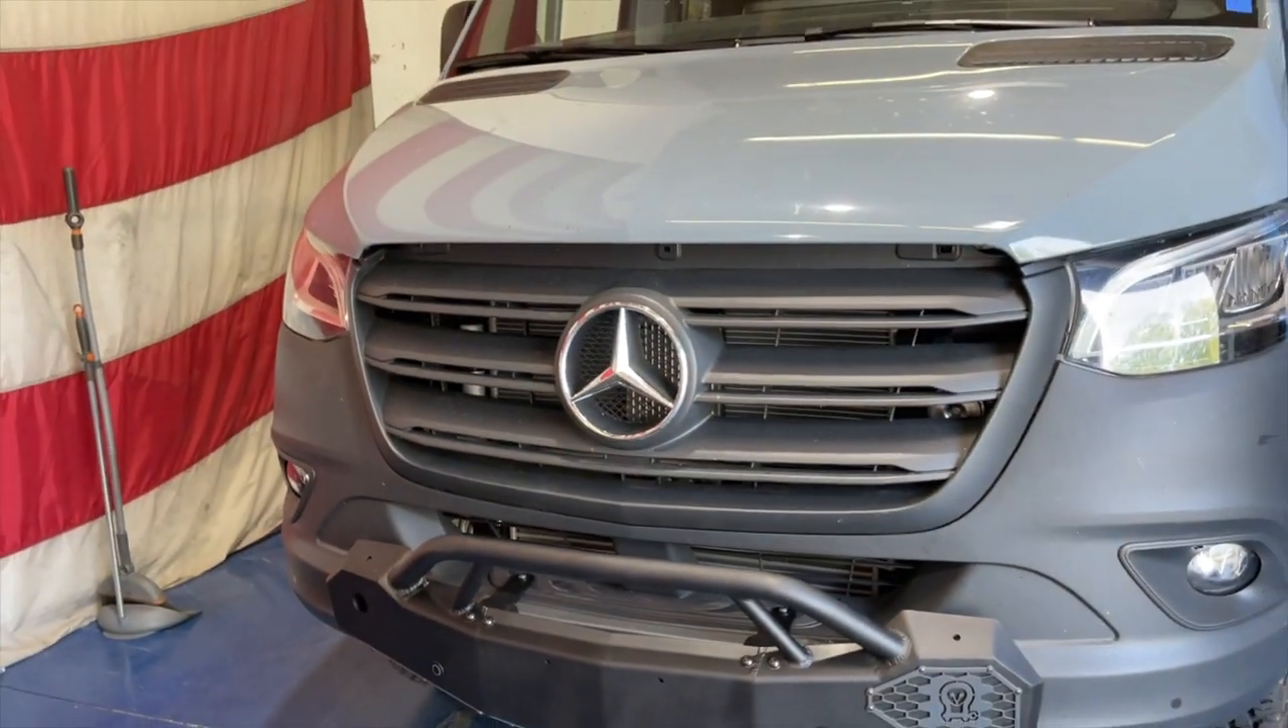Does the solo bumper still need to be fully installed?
No.